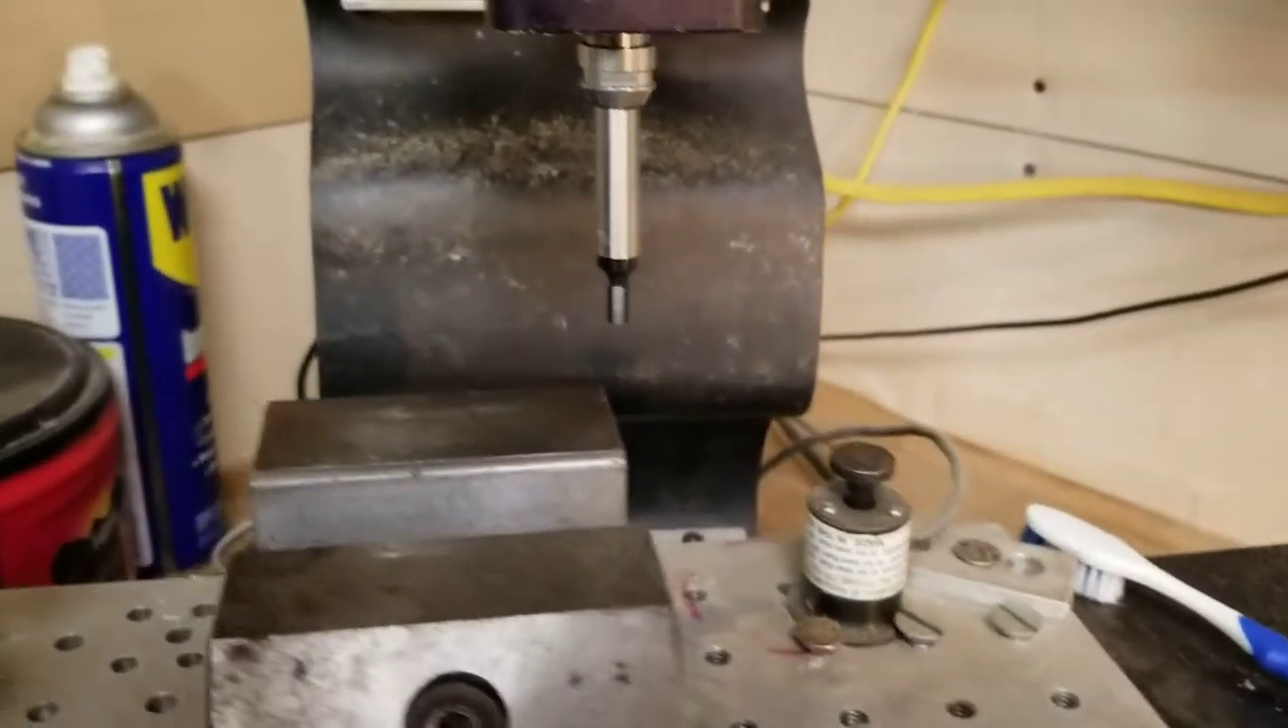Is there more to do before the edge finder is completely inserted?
No.